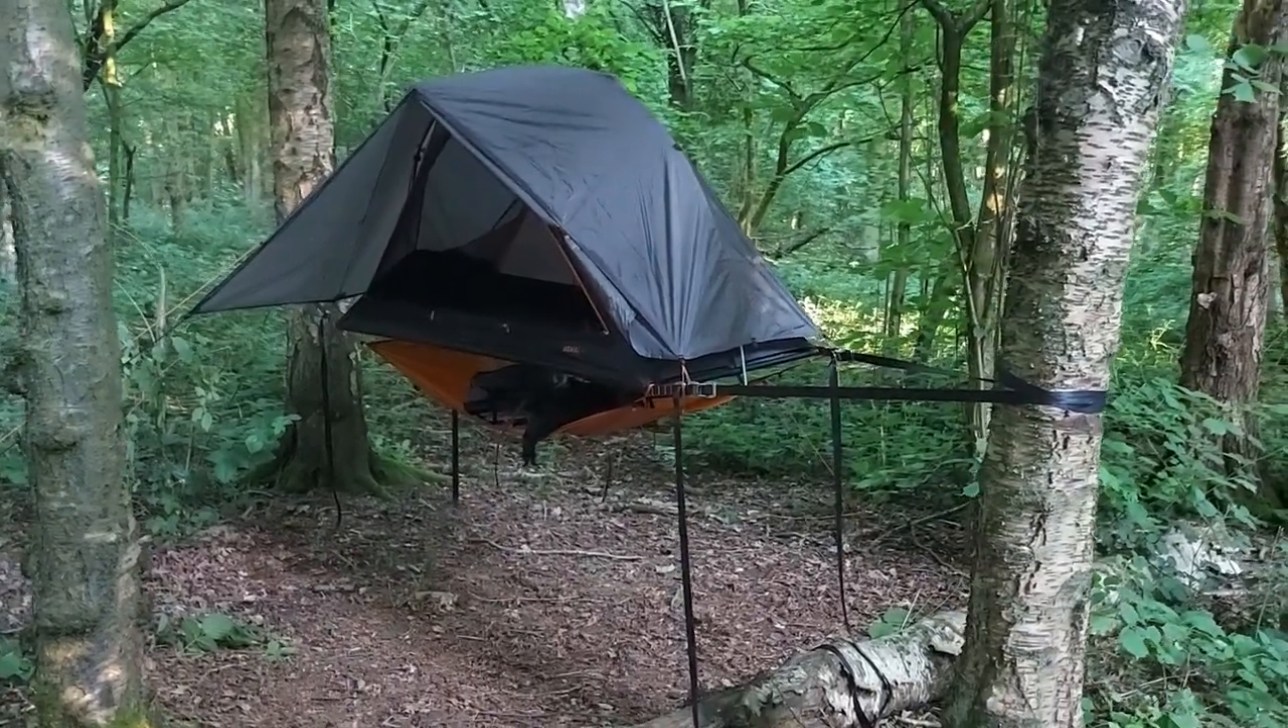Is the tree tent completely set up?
Yes.